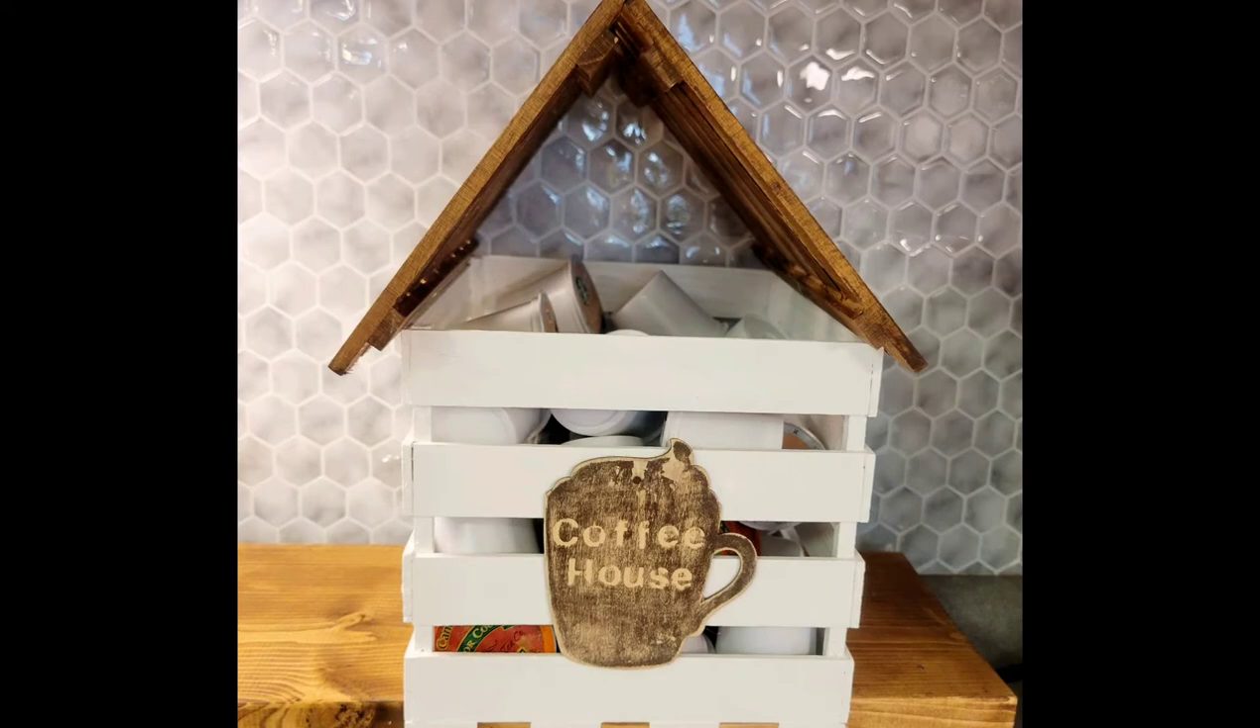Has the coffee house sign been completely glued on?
Yes.